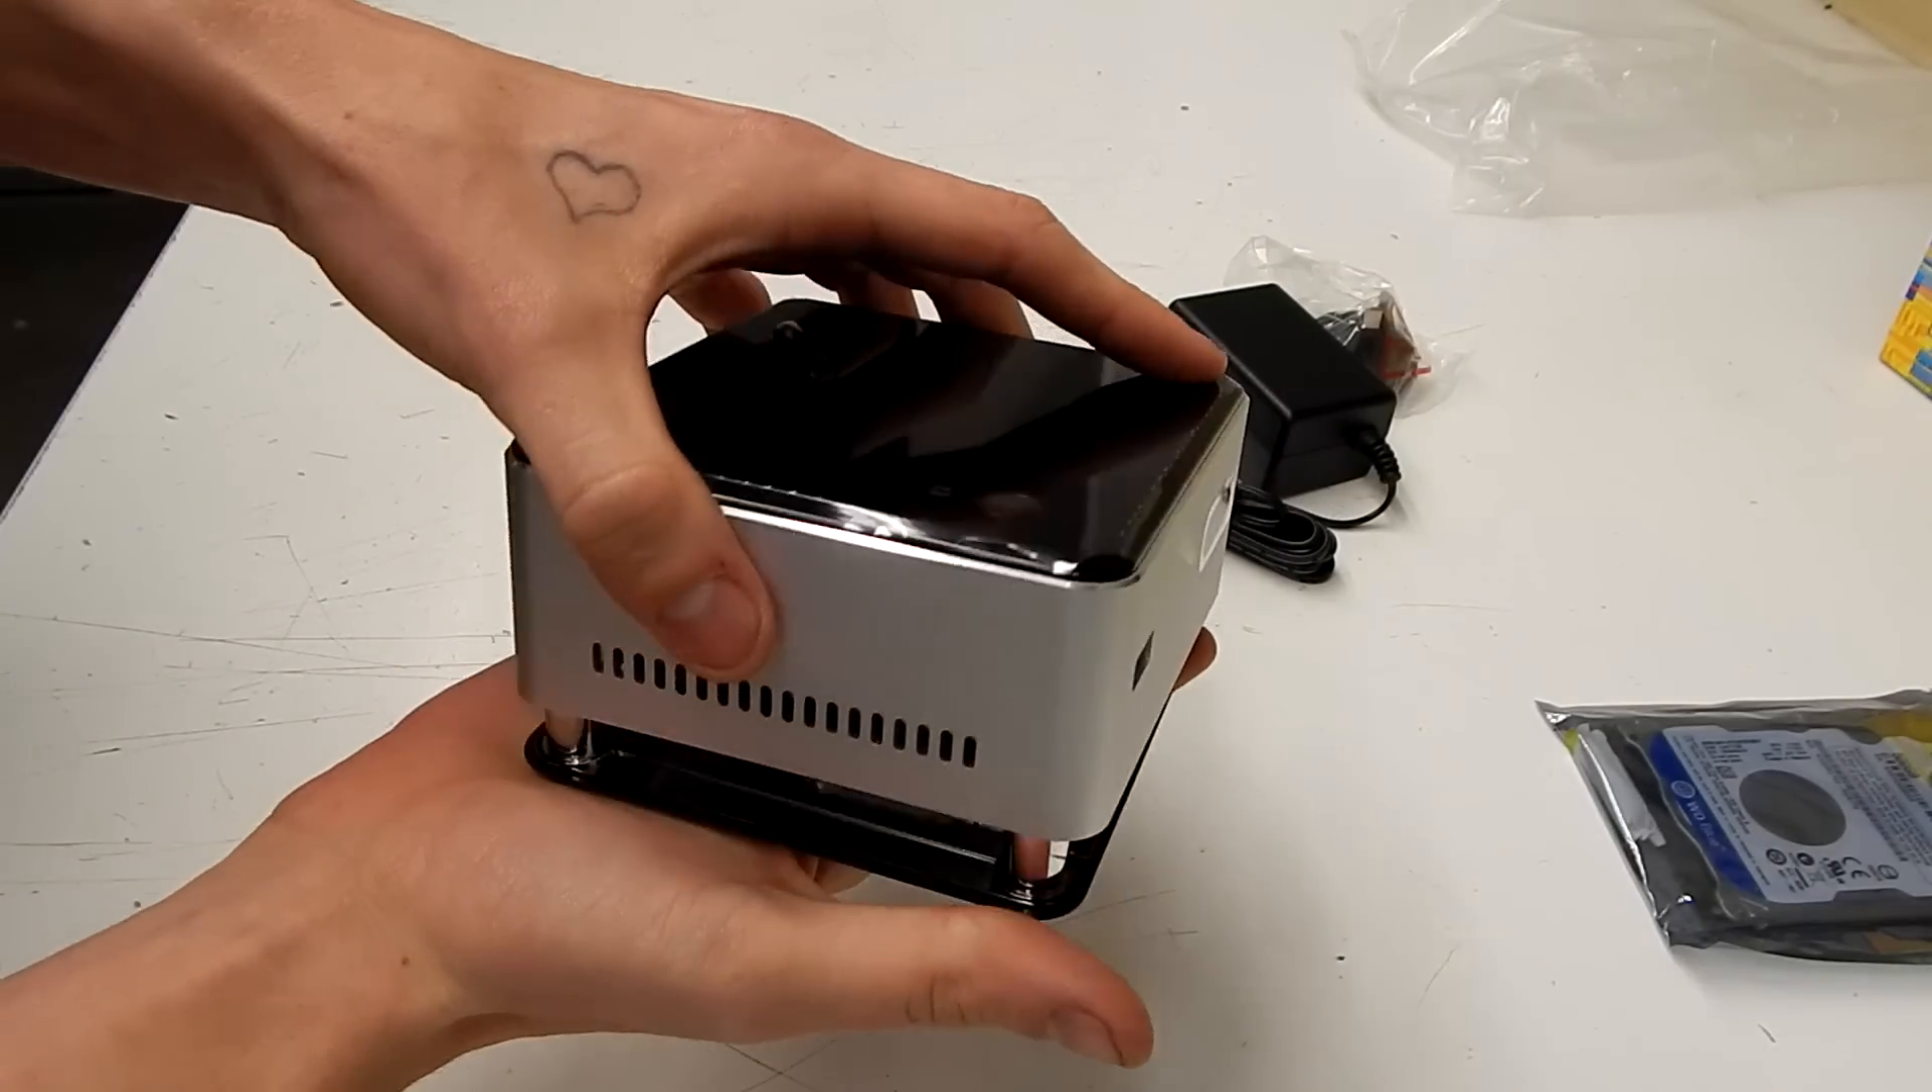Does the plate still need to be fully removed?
Yes.